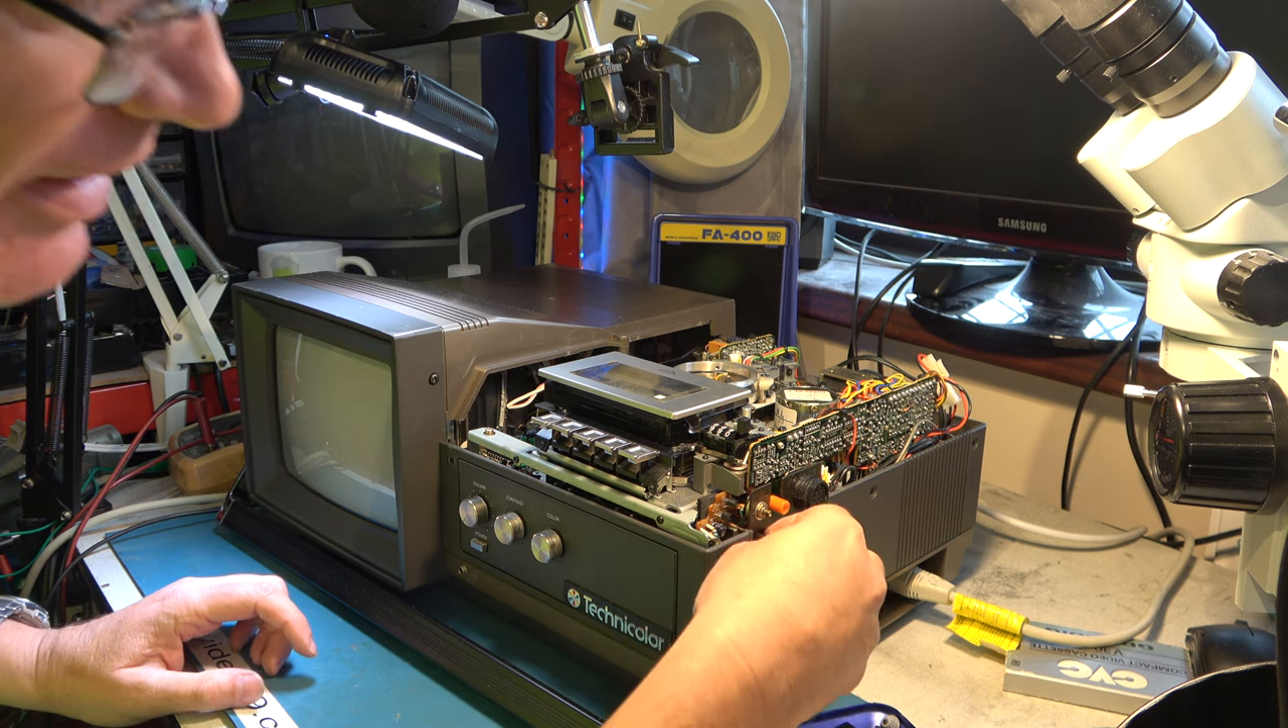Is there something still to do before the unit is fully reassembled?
Yes.